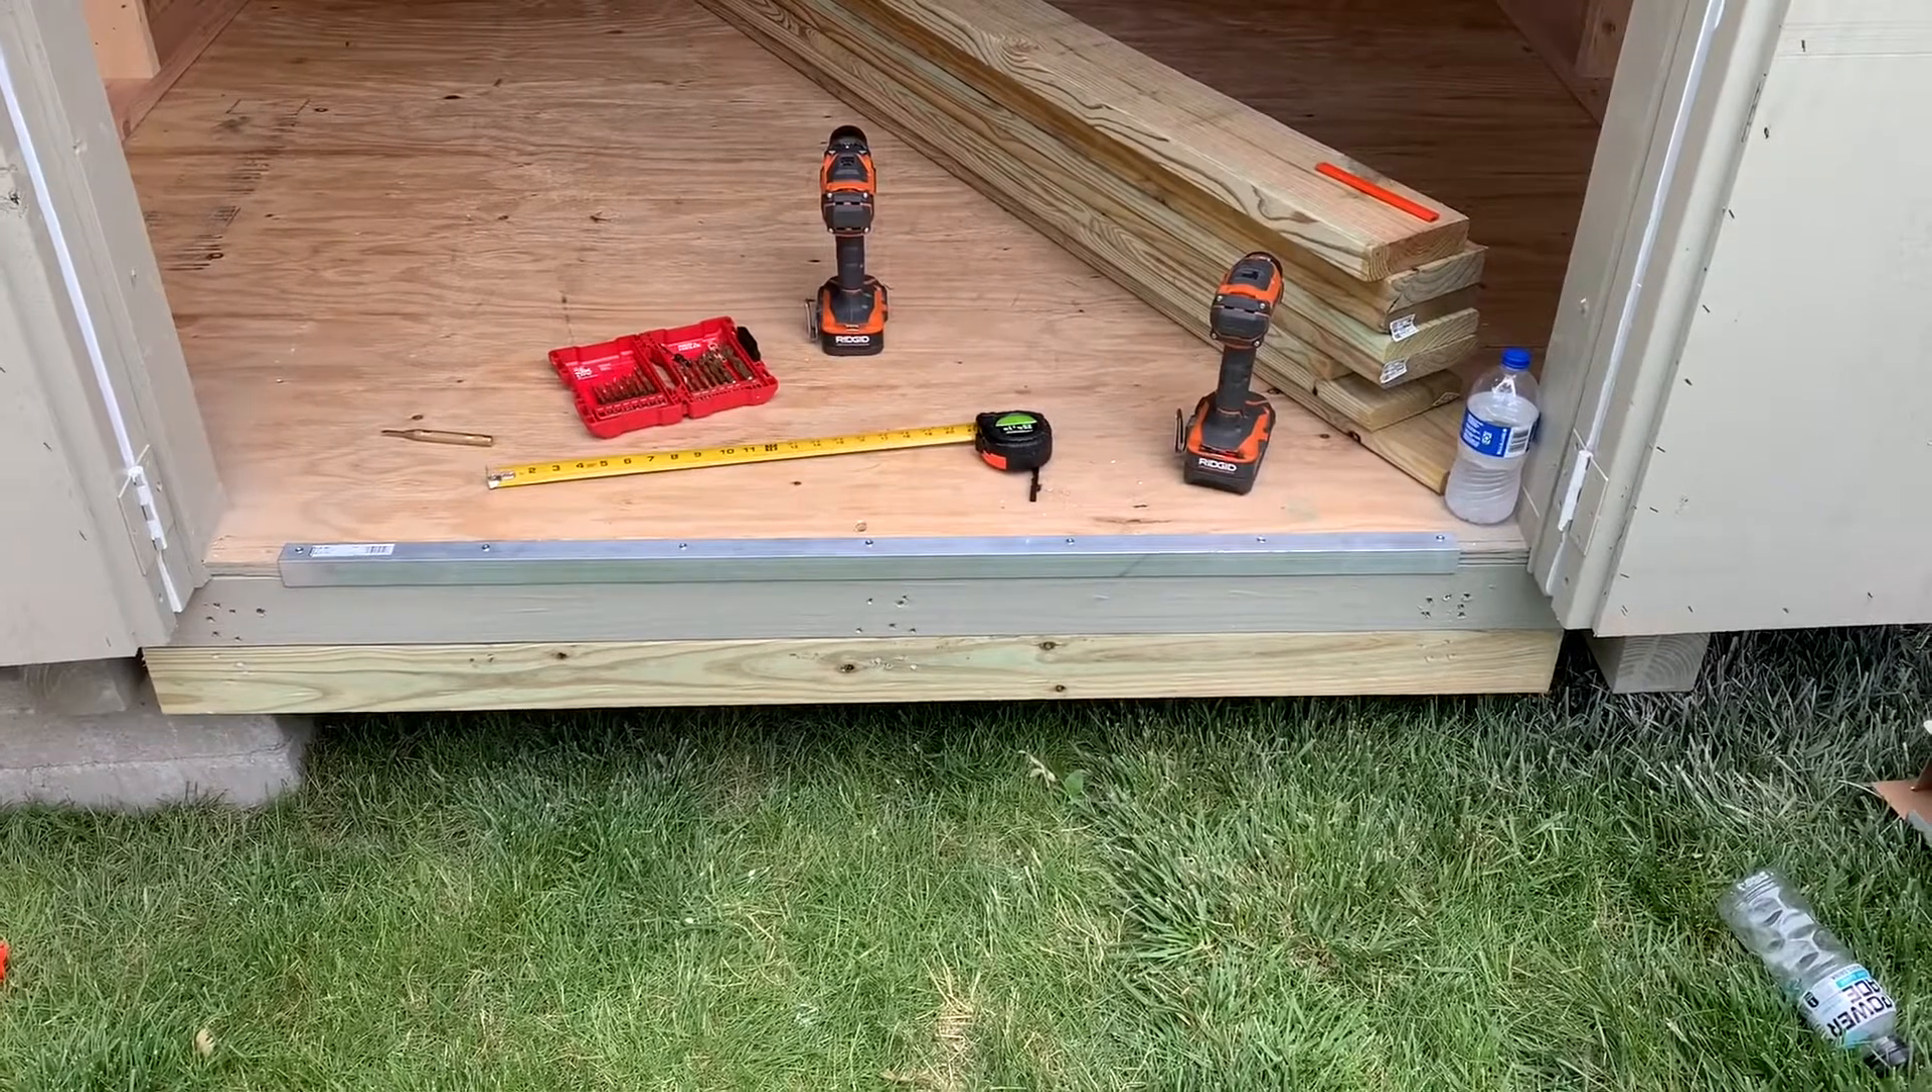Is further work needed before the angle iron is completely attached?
No.